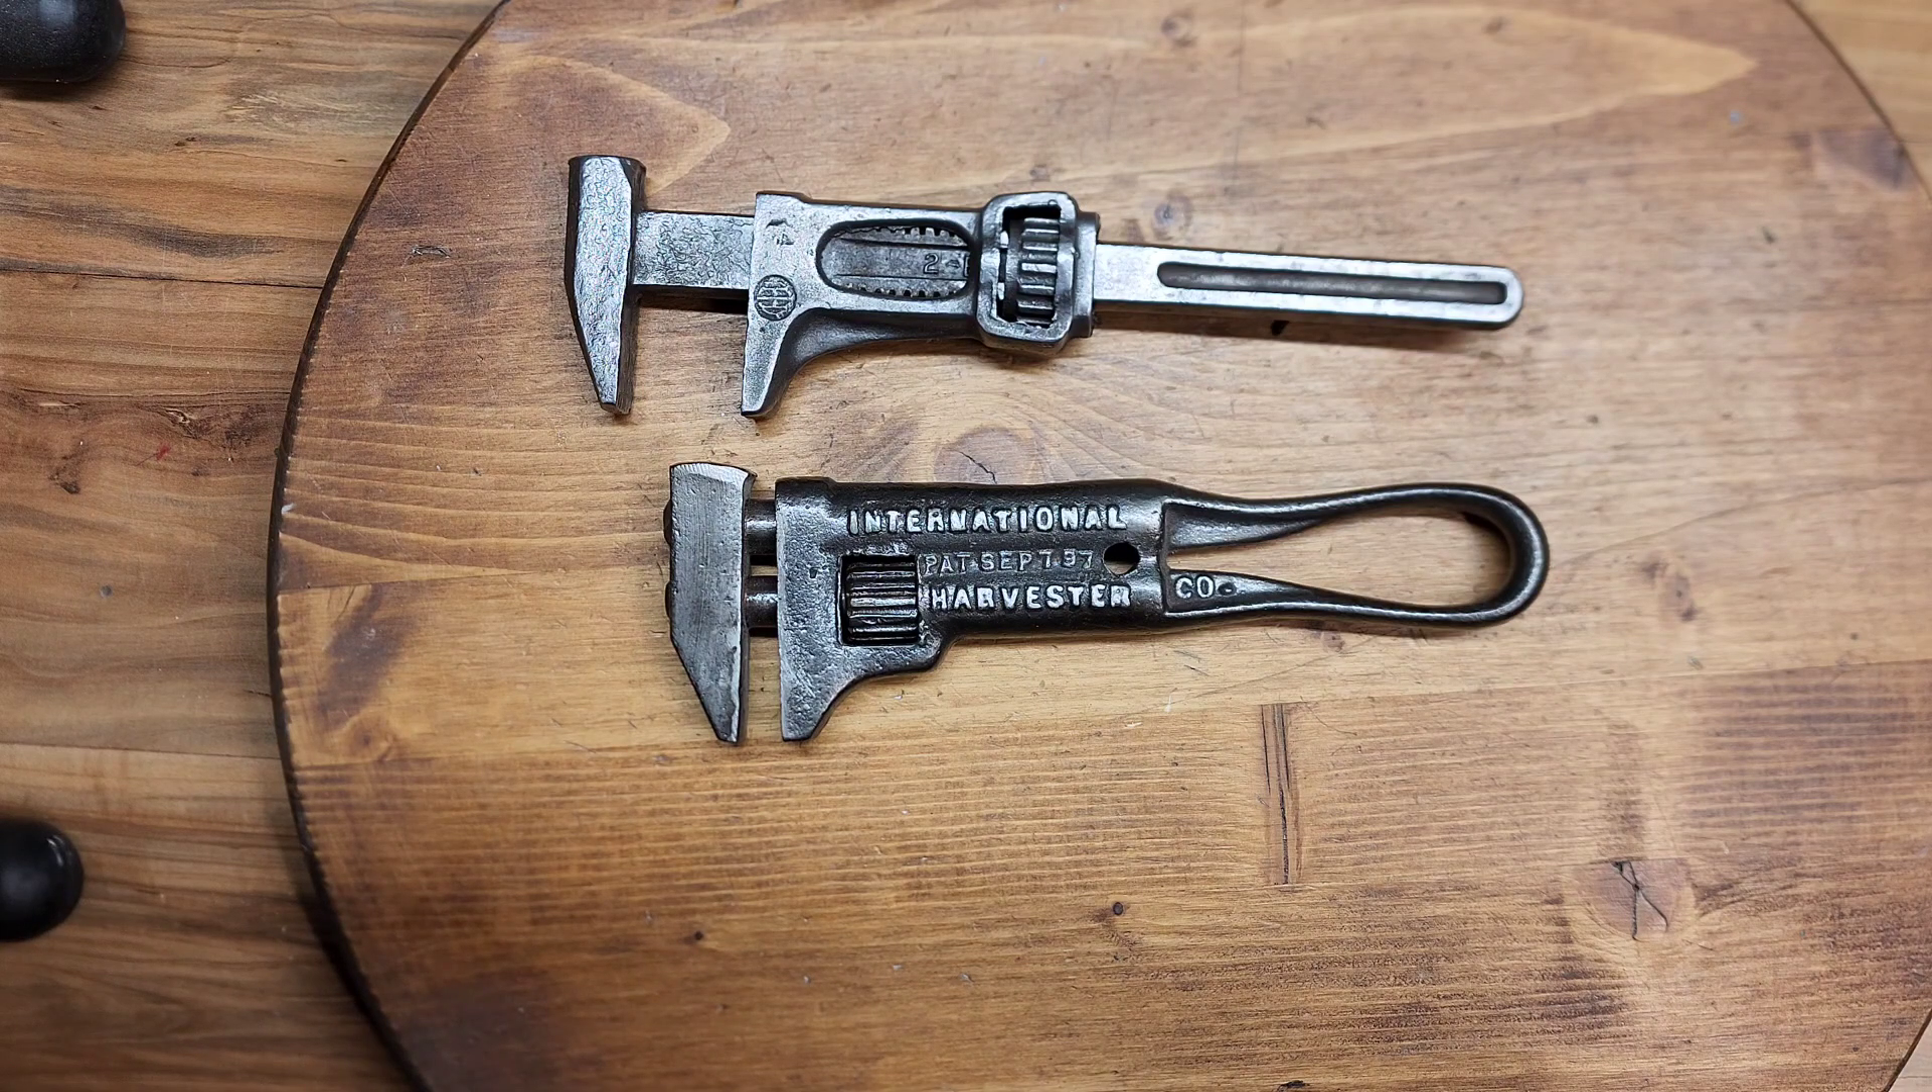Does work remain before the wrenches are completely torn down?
Yes.